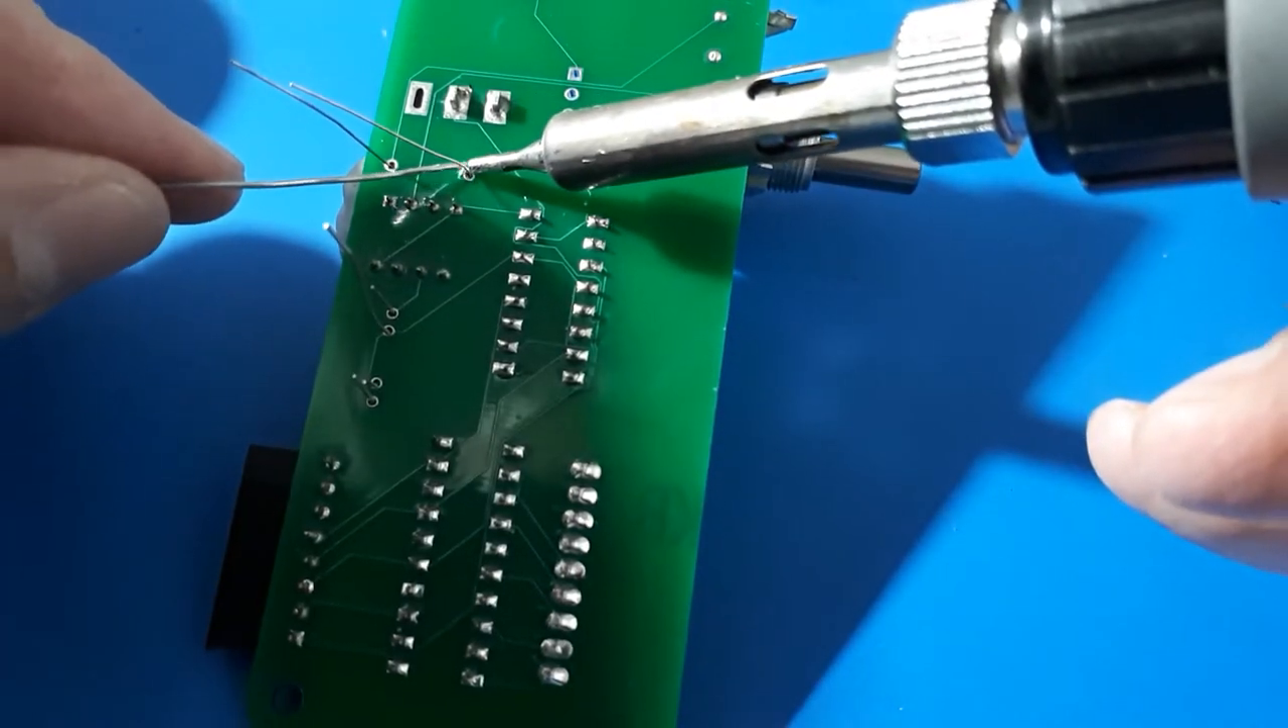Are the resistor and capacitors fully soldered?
No.